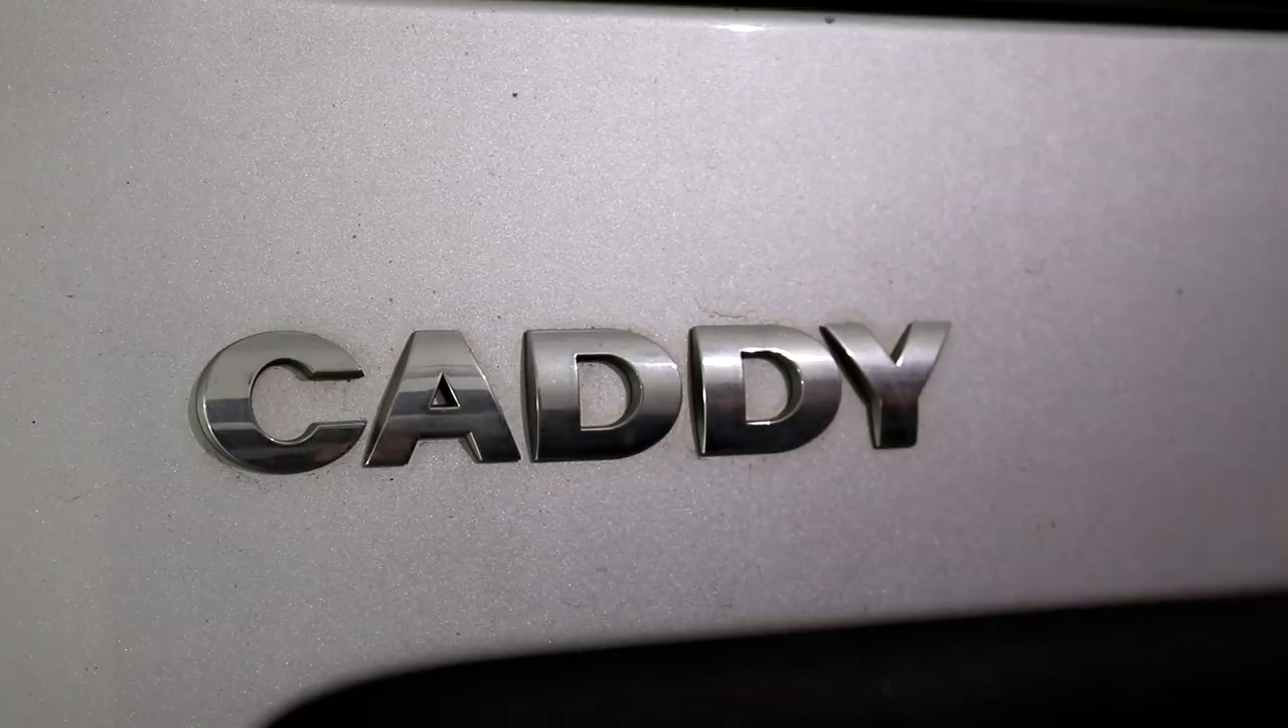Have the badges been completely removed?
No.